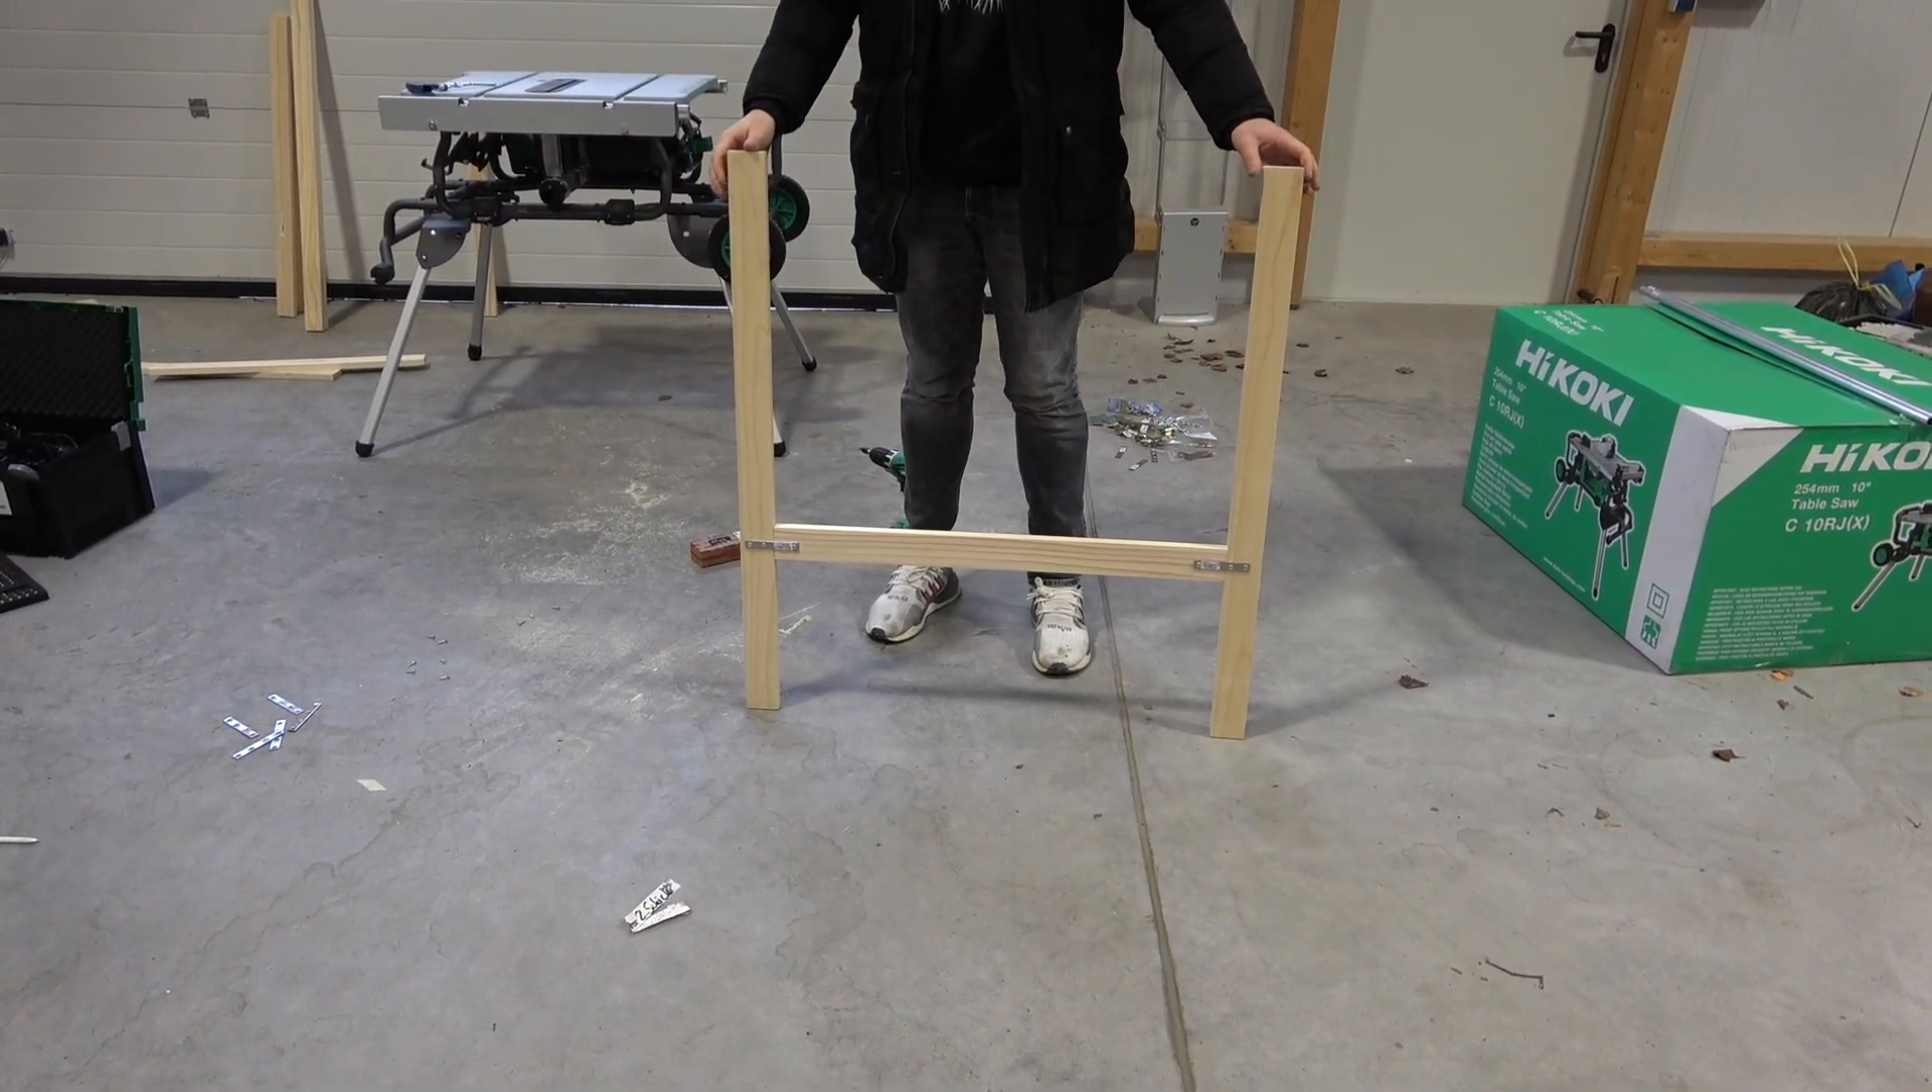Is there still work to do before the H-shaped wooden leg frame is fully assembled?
No.